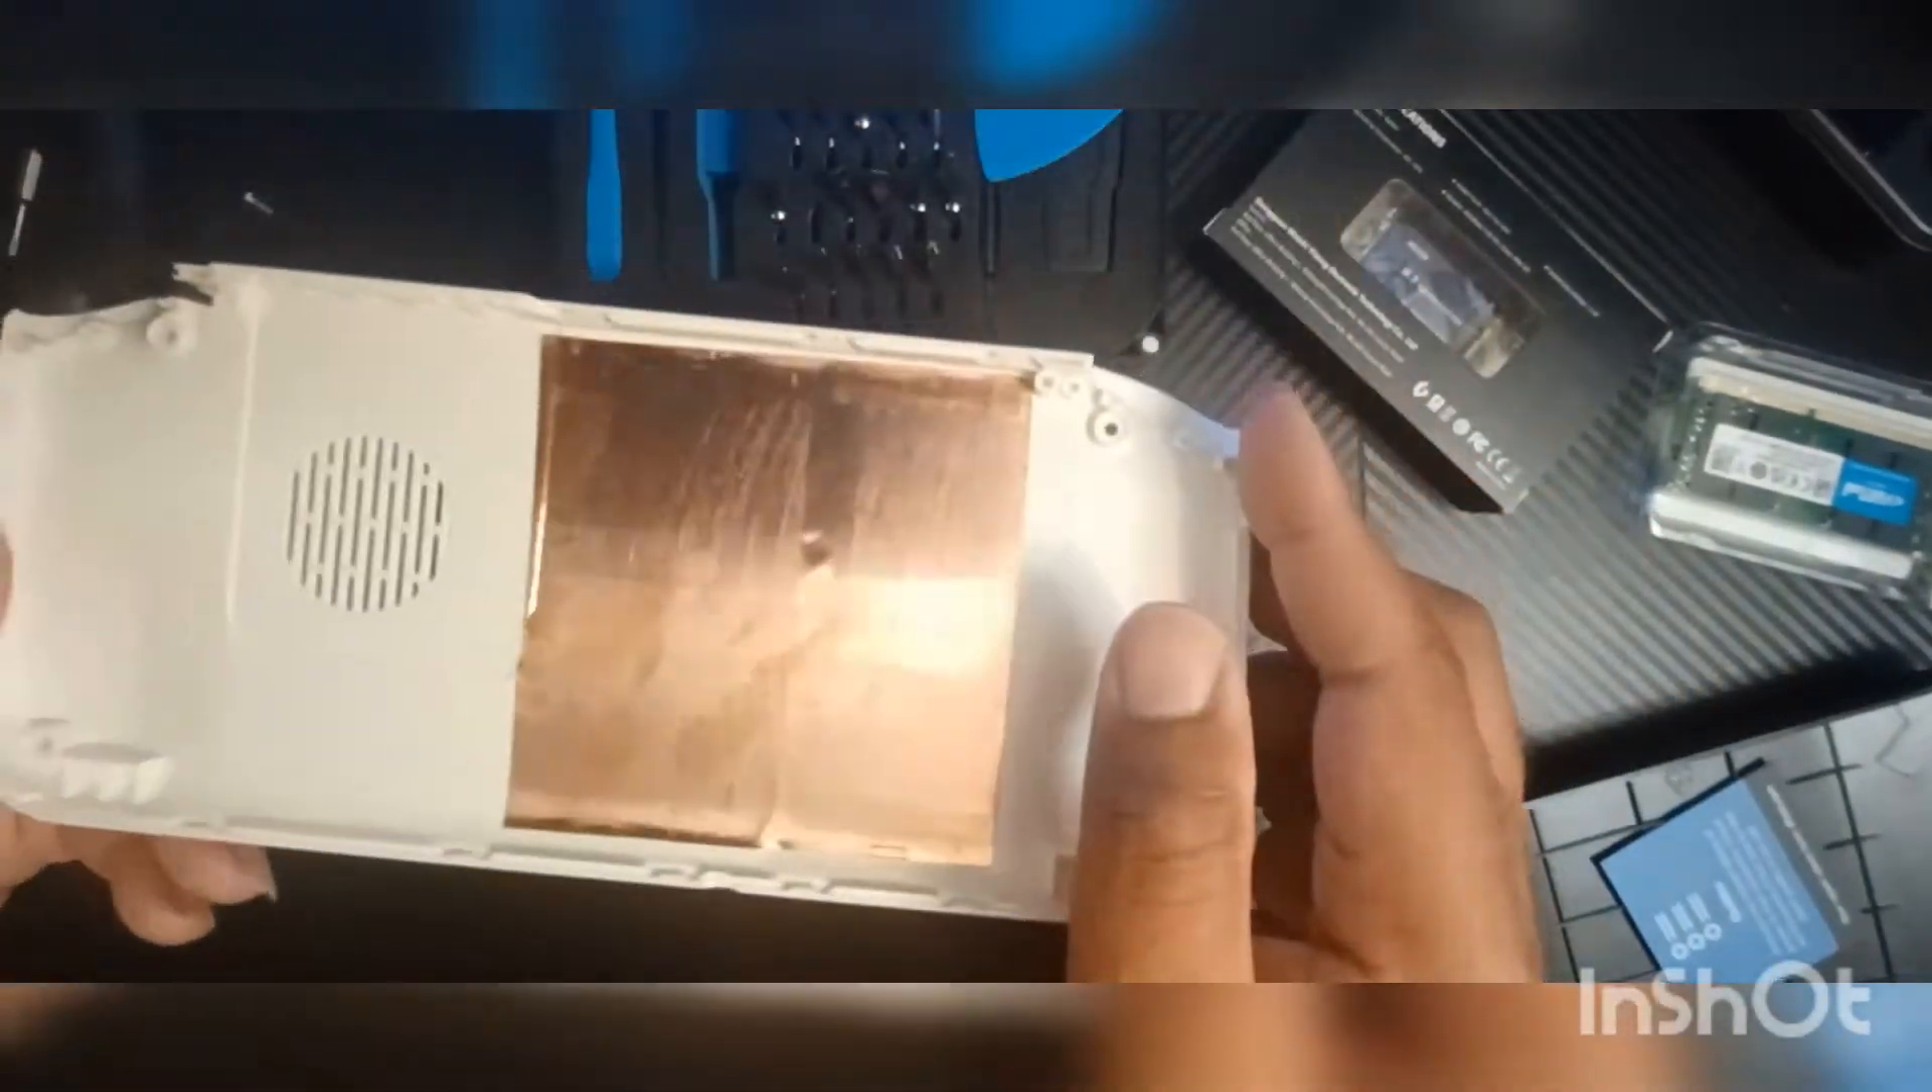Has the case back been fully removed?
Yes.